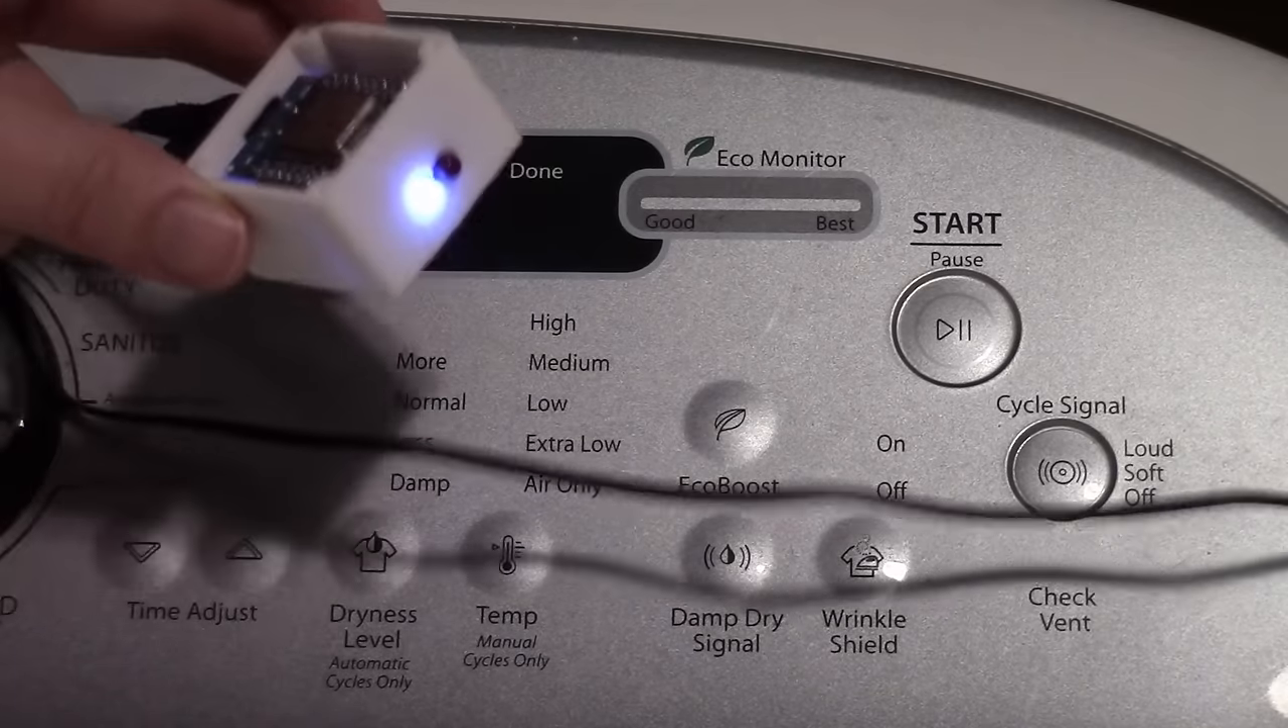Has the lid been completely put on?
No.